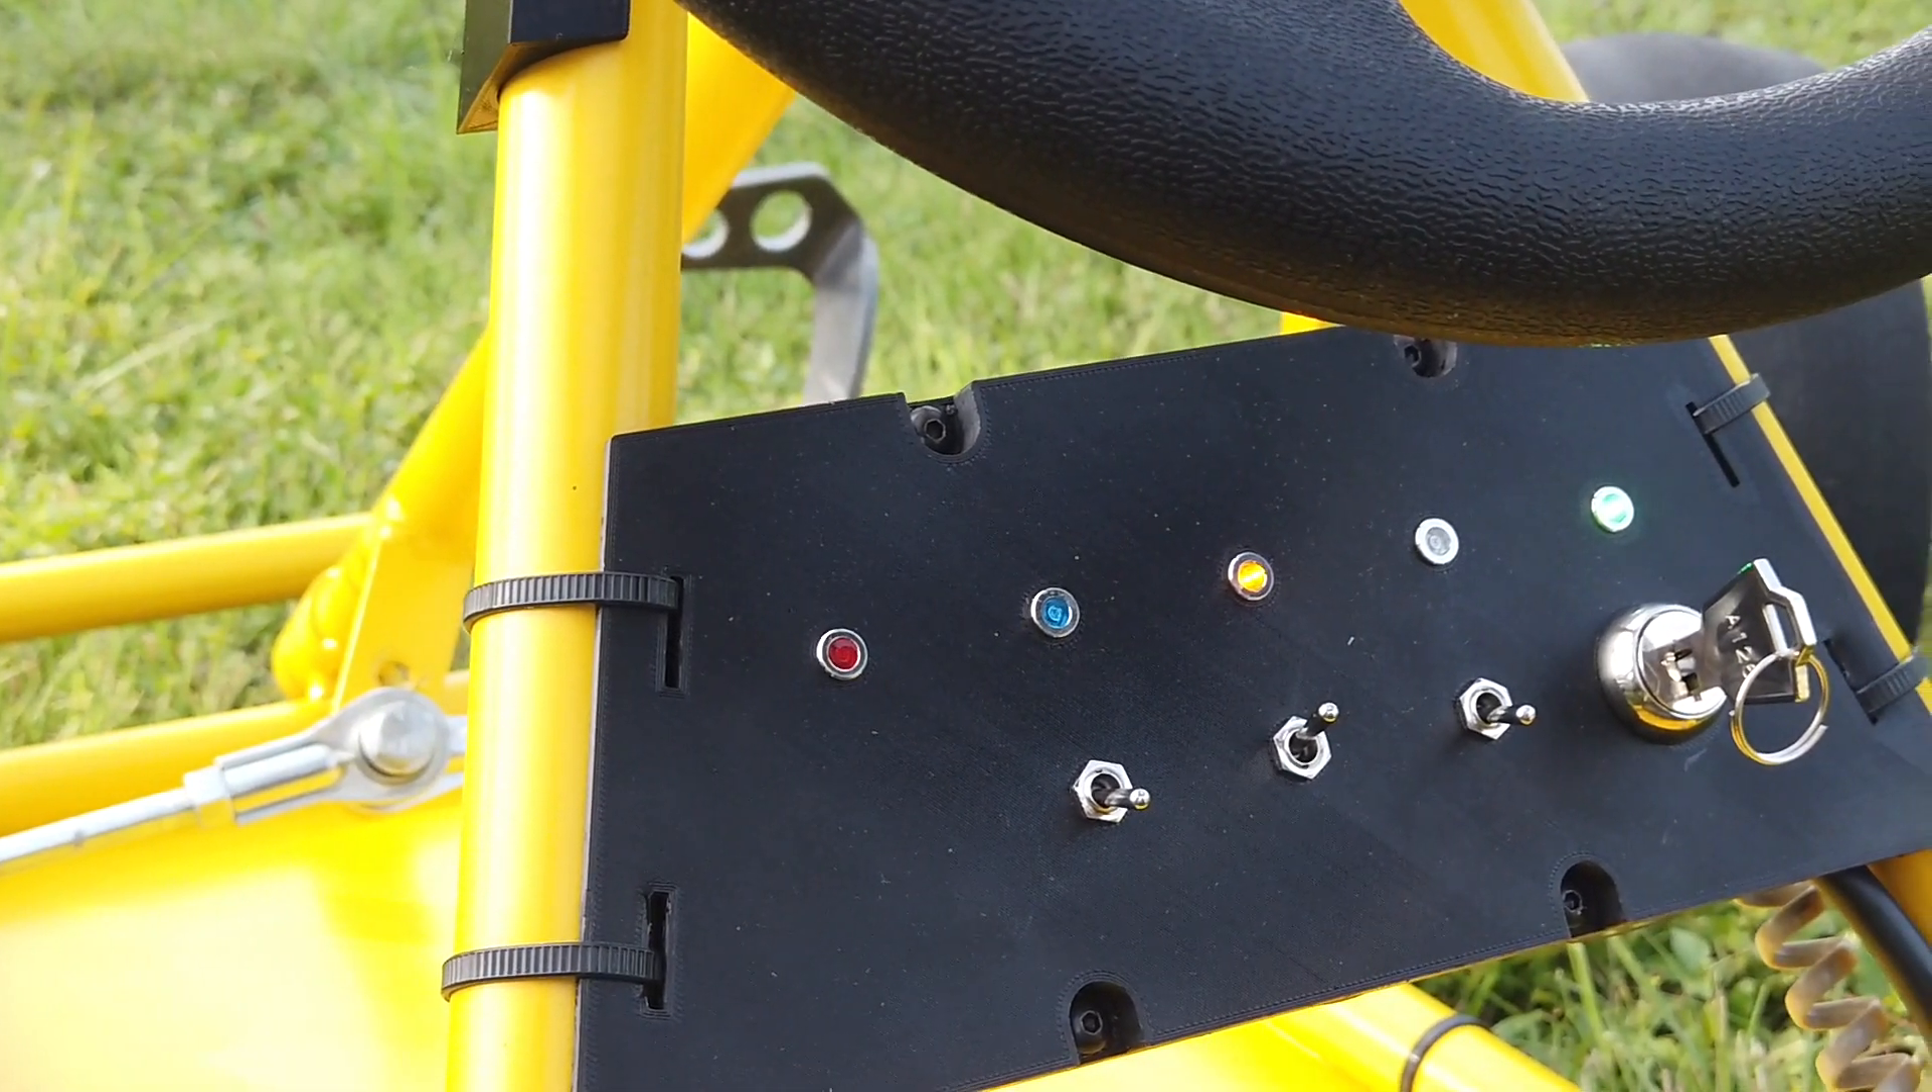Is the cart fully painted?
Yes.